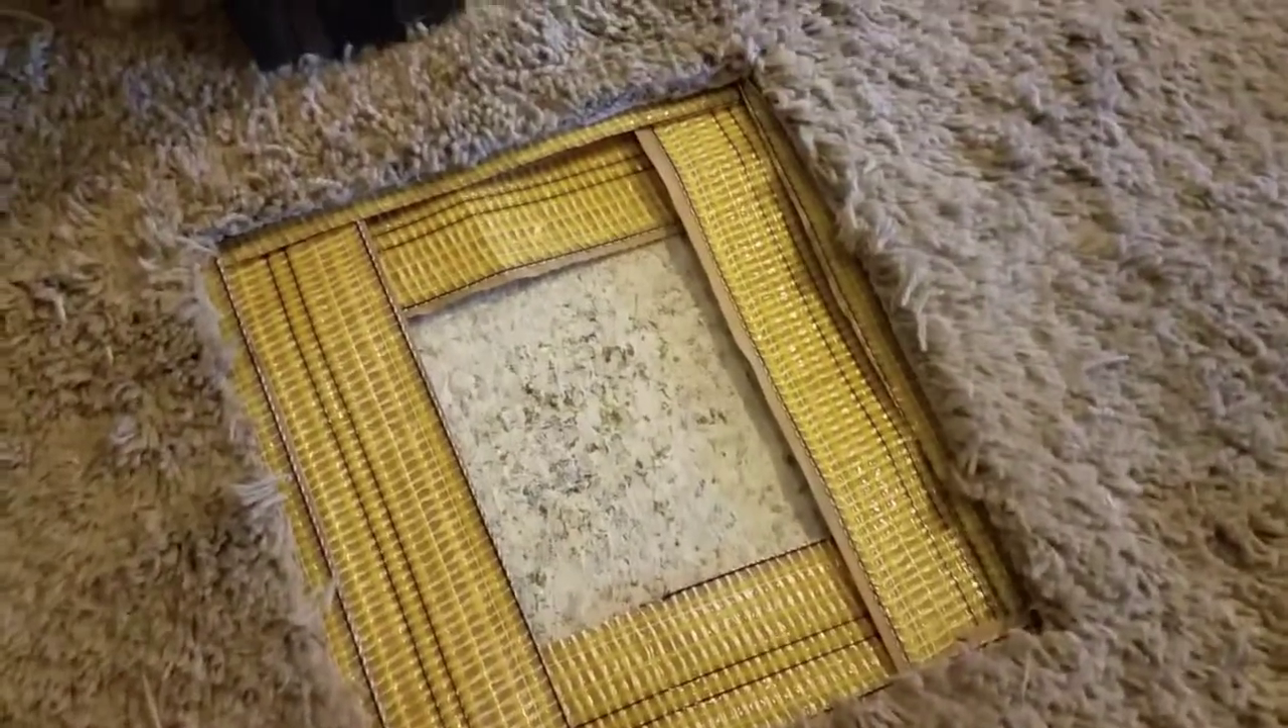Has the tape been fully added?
Yes.